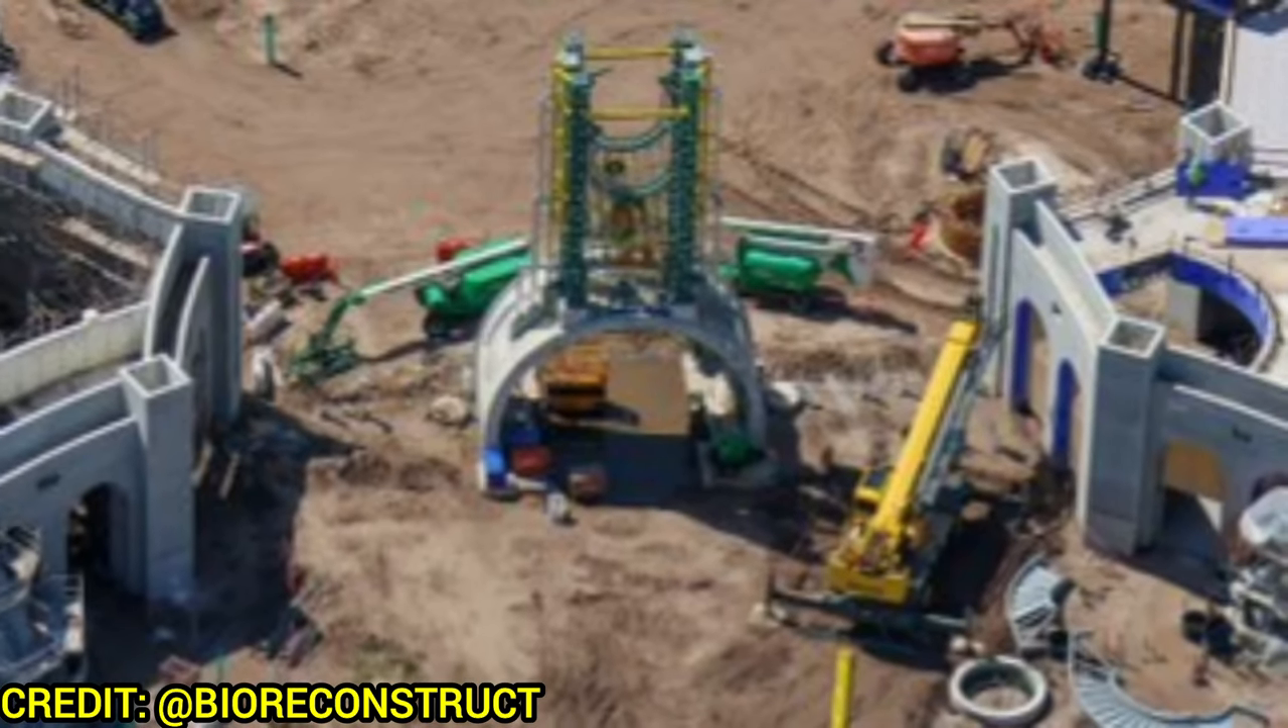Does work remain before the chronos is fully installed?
Yes.